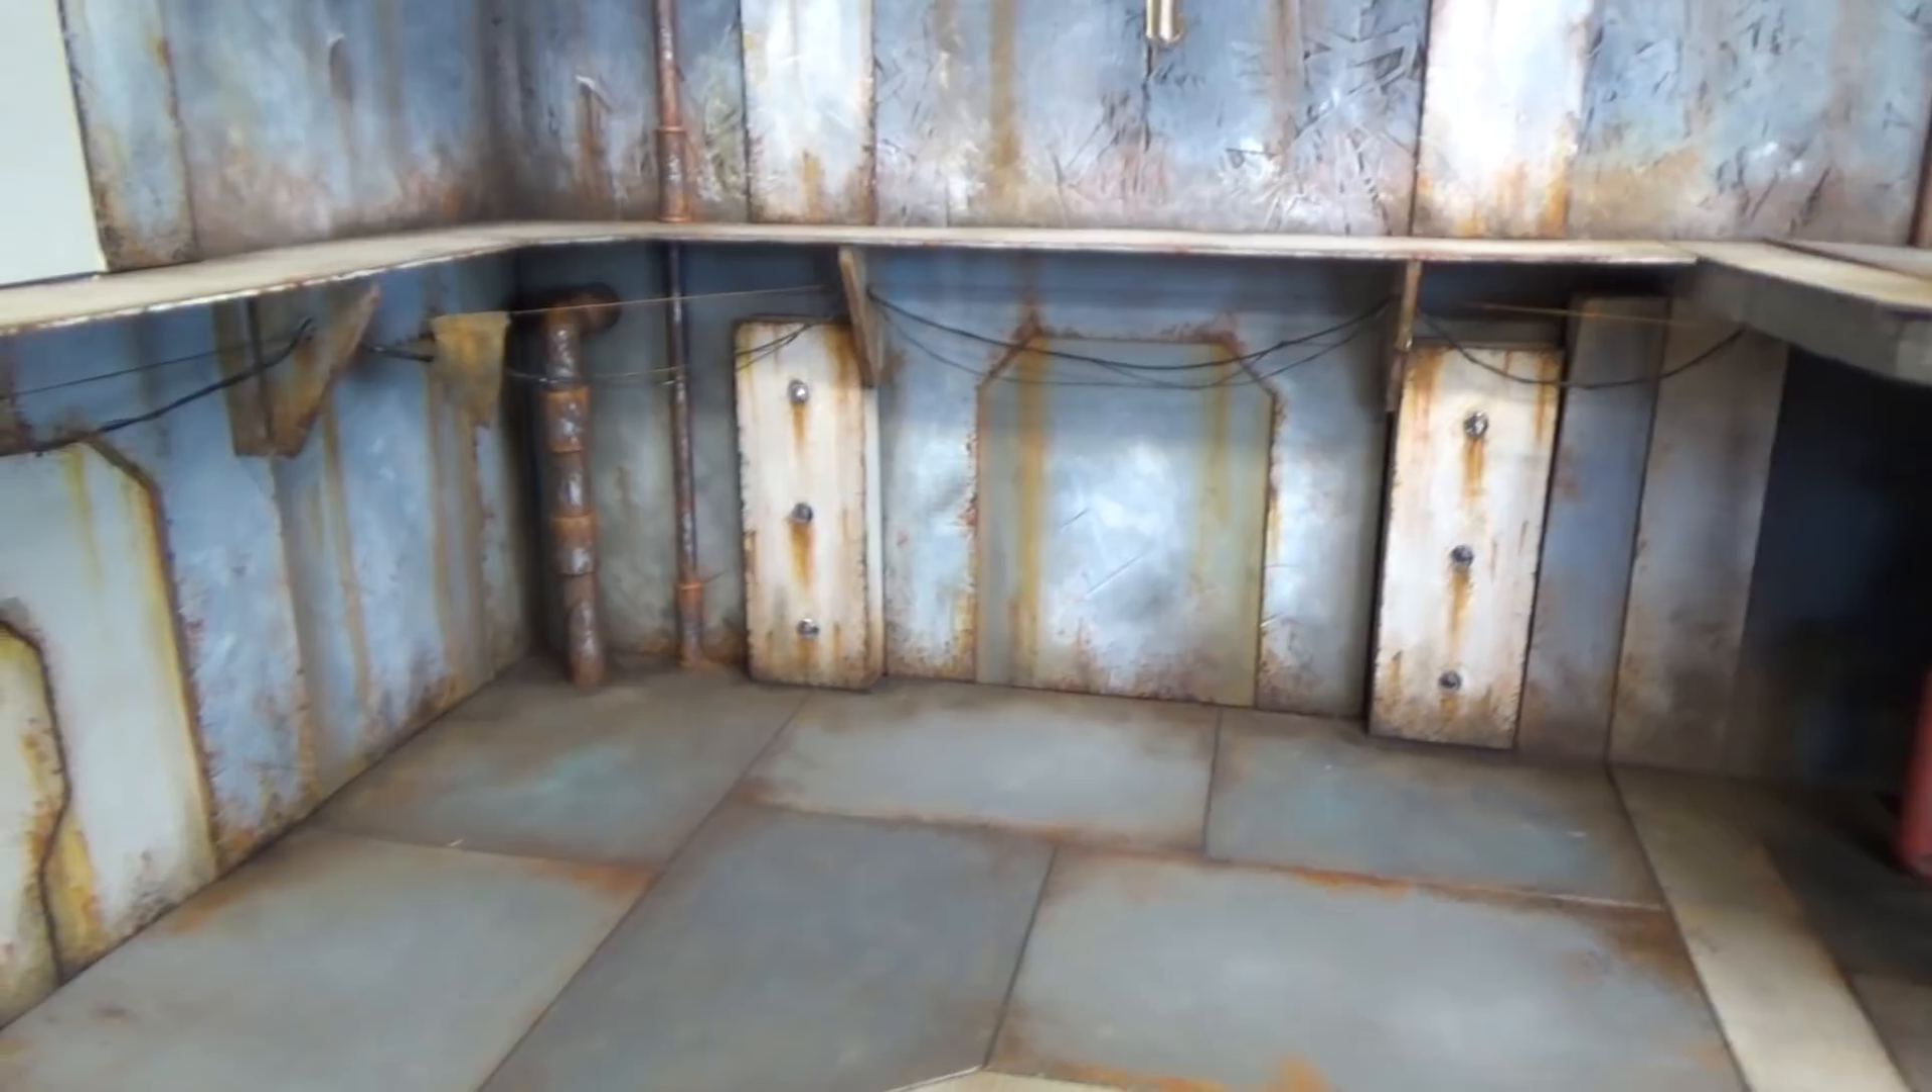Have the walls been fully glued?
Yes.